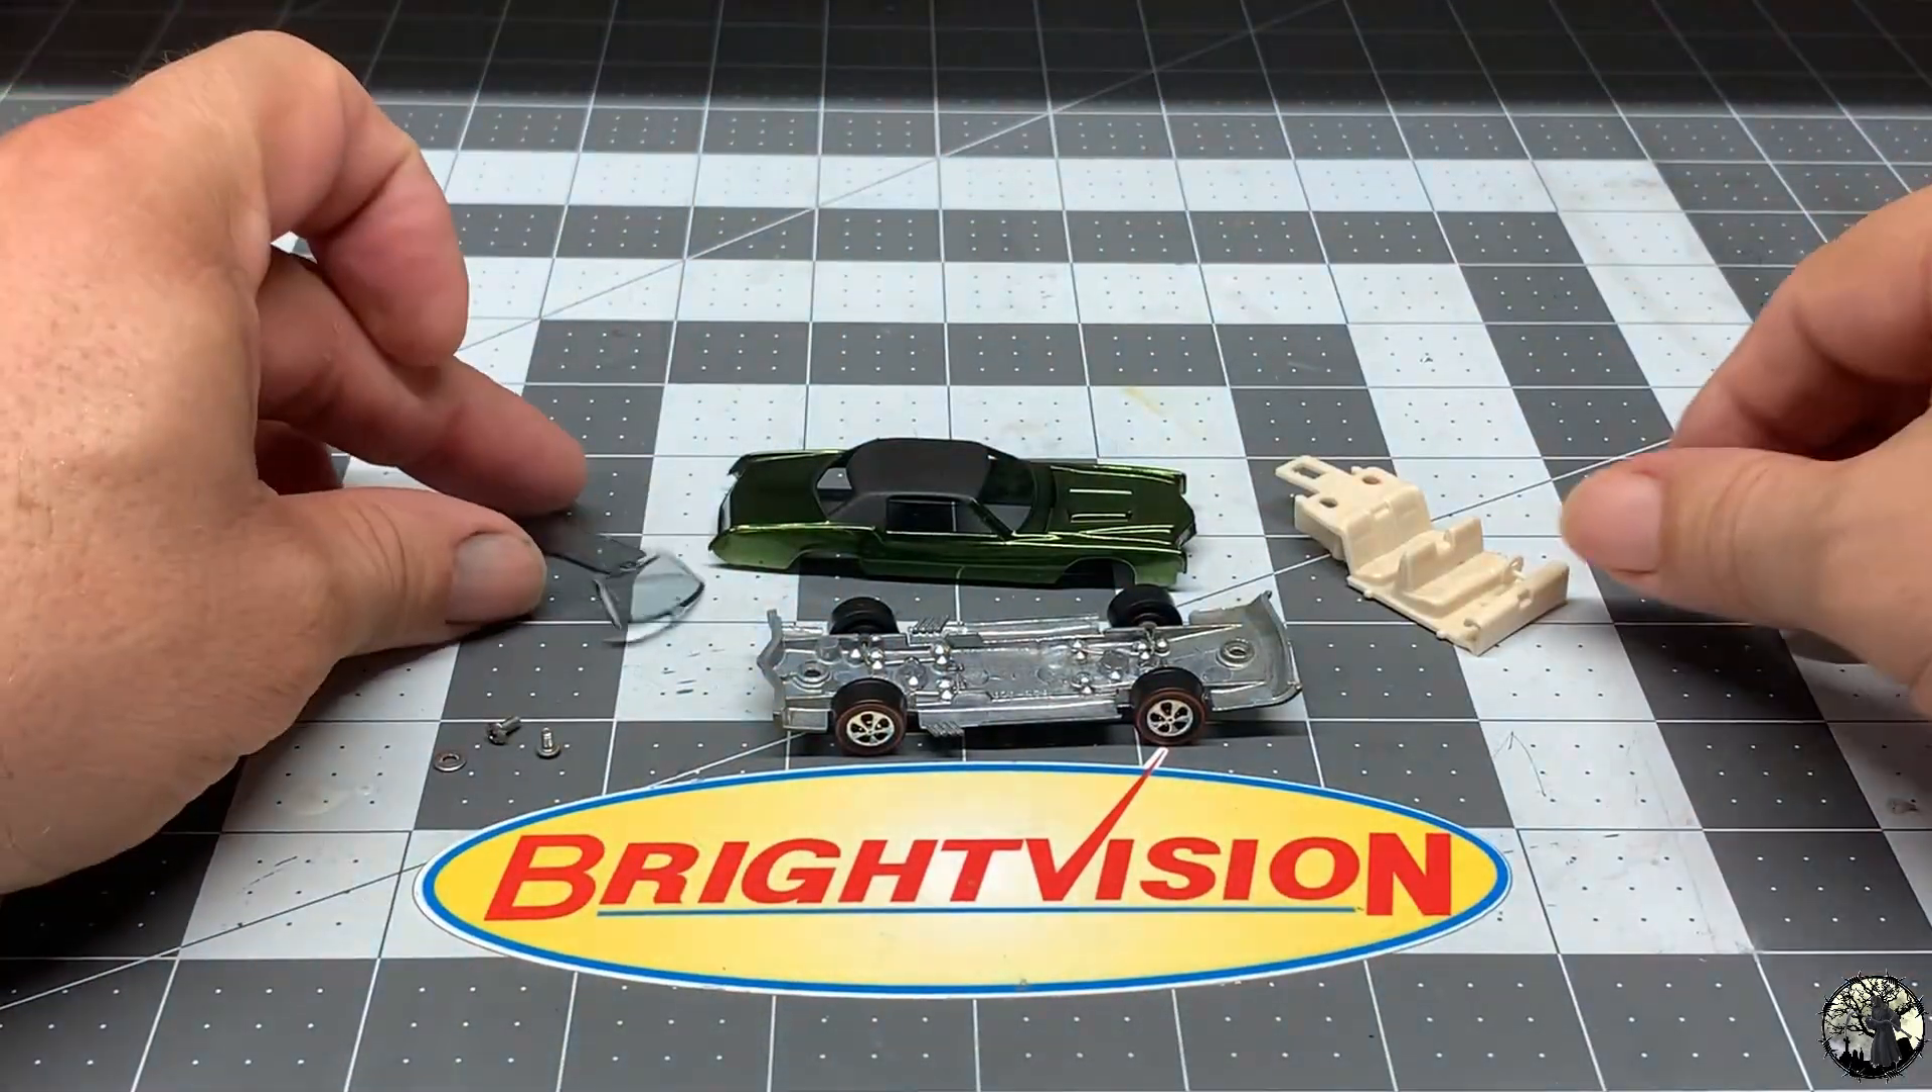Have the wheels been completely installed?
Yes.